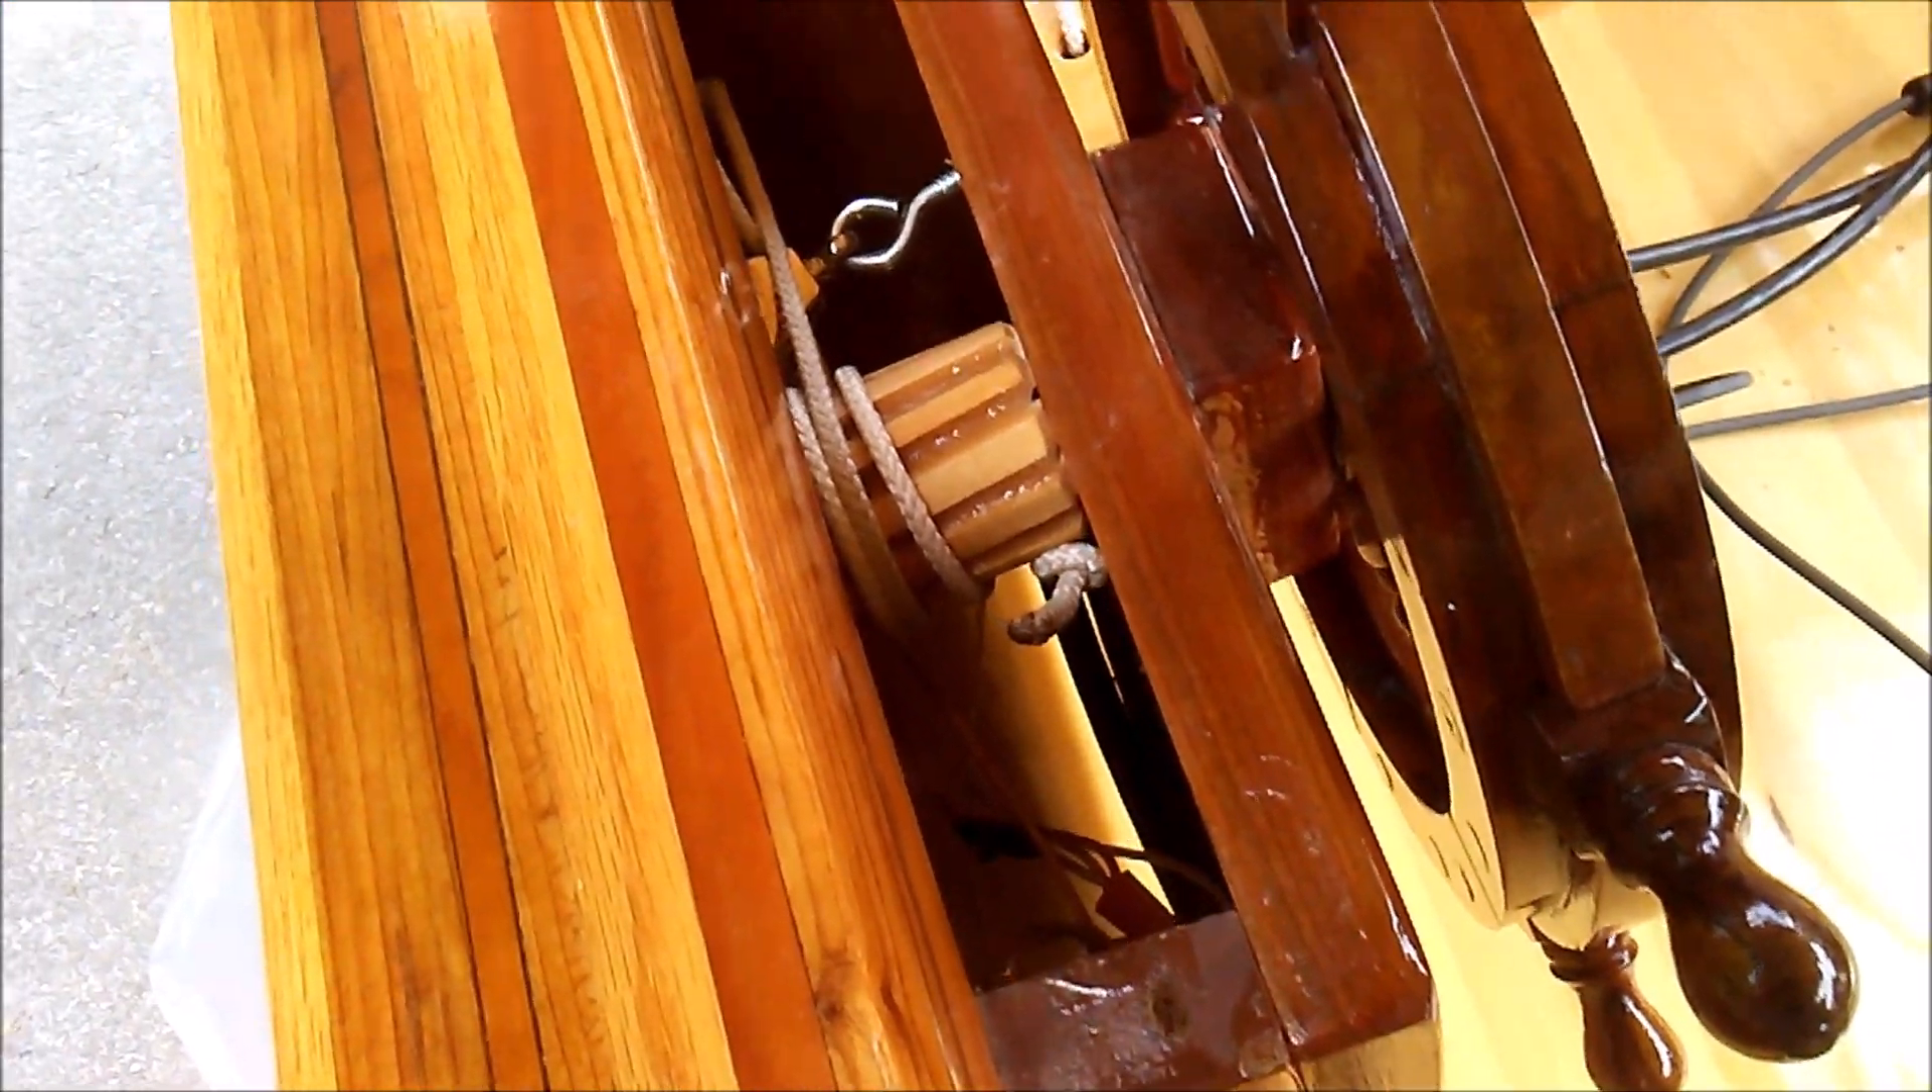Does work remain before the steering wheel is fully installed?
No.